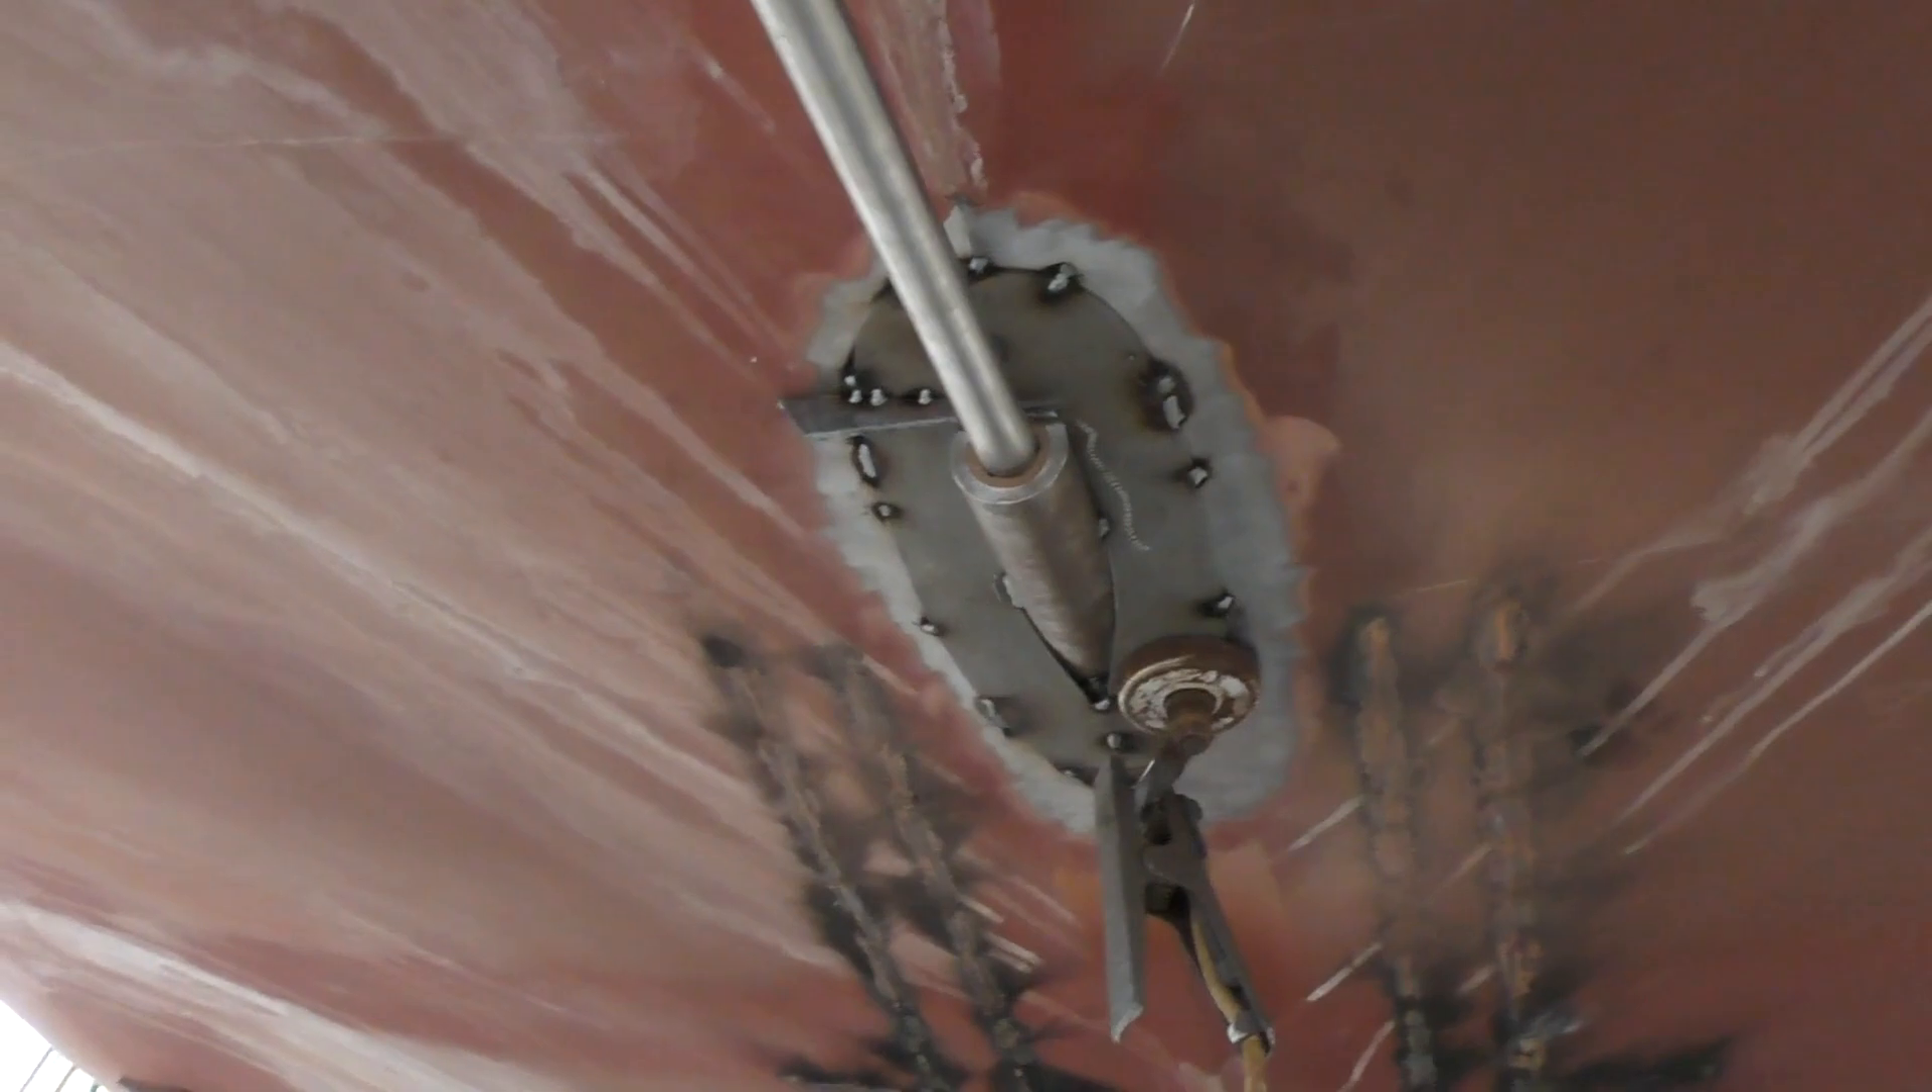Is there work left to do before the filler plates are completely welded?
Yes.